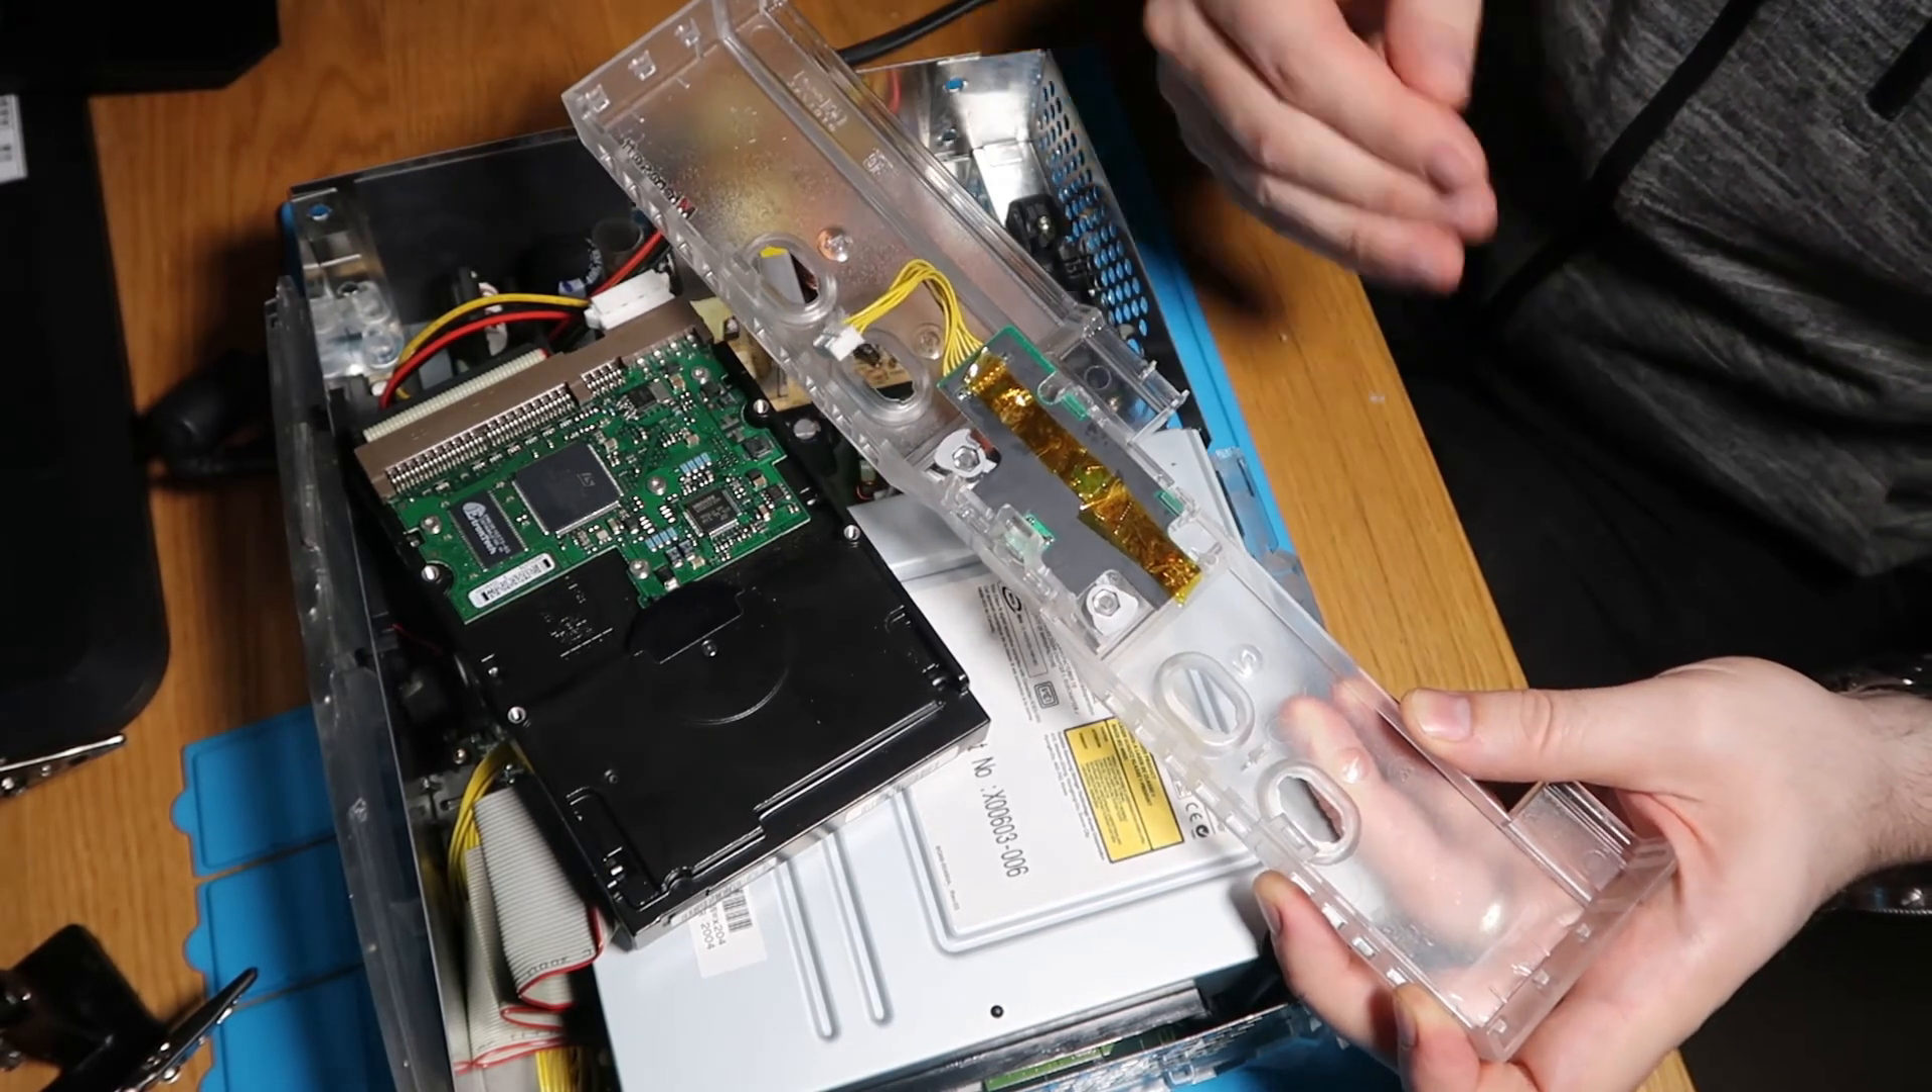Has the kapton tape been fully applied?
Yes.